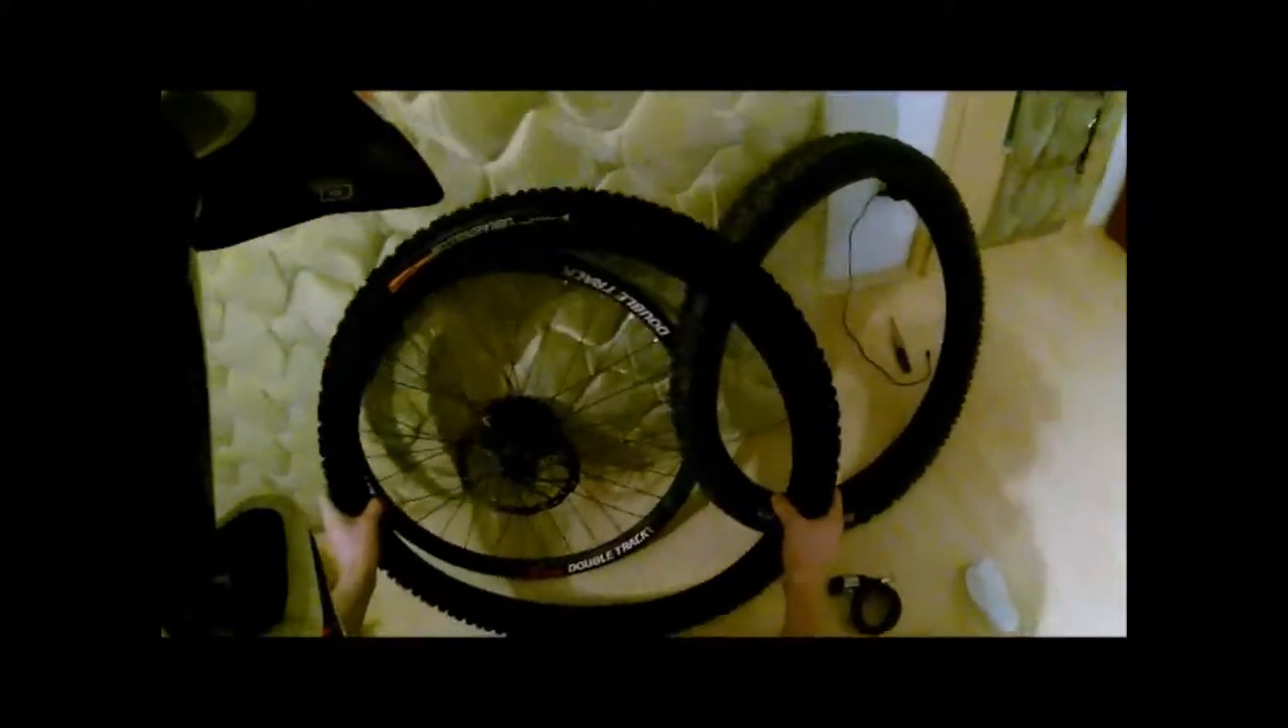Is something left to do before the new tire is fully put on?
Yes.